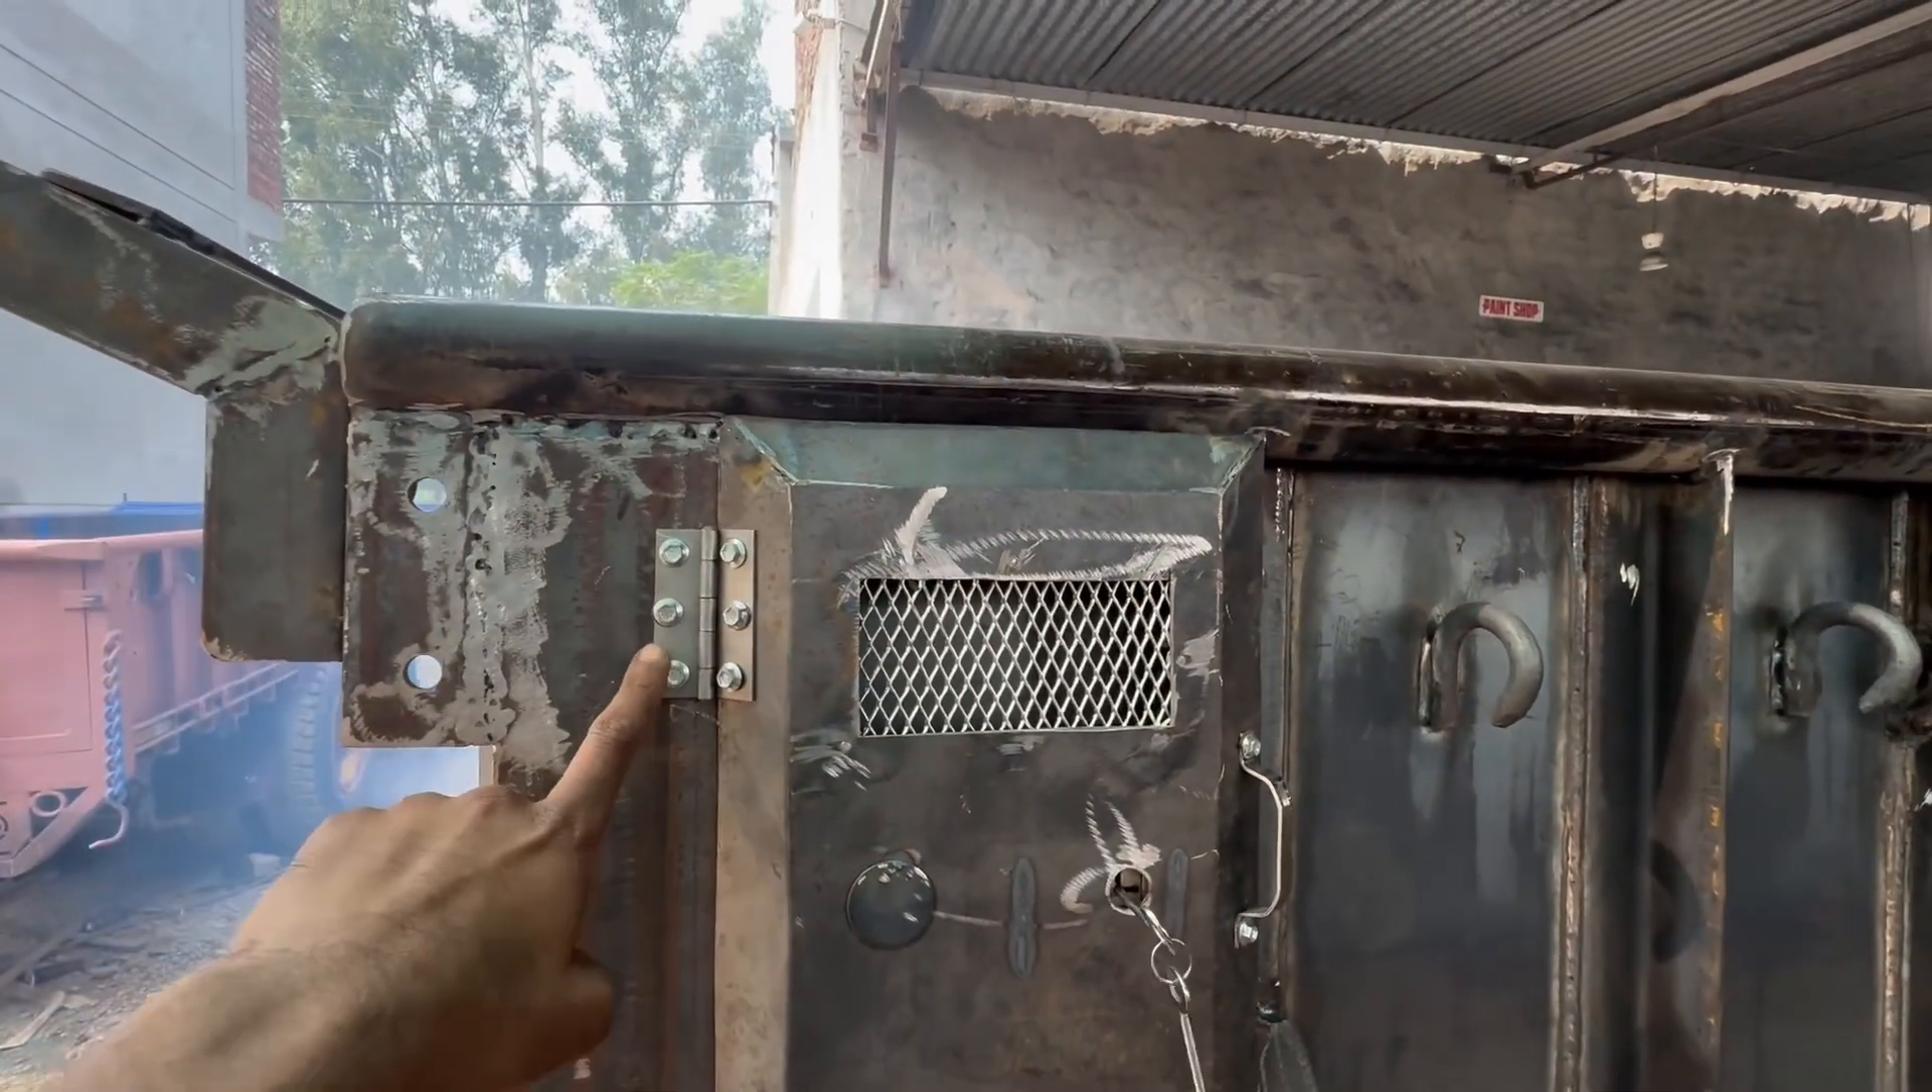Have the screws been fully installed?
Yes.